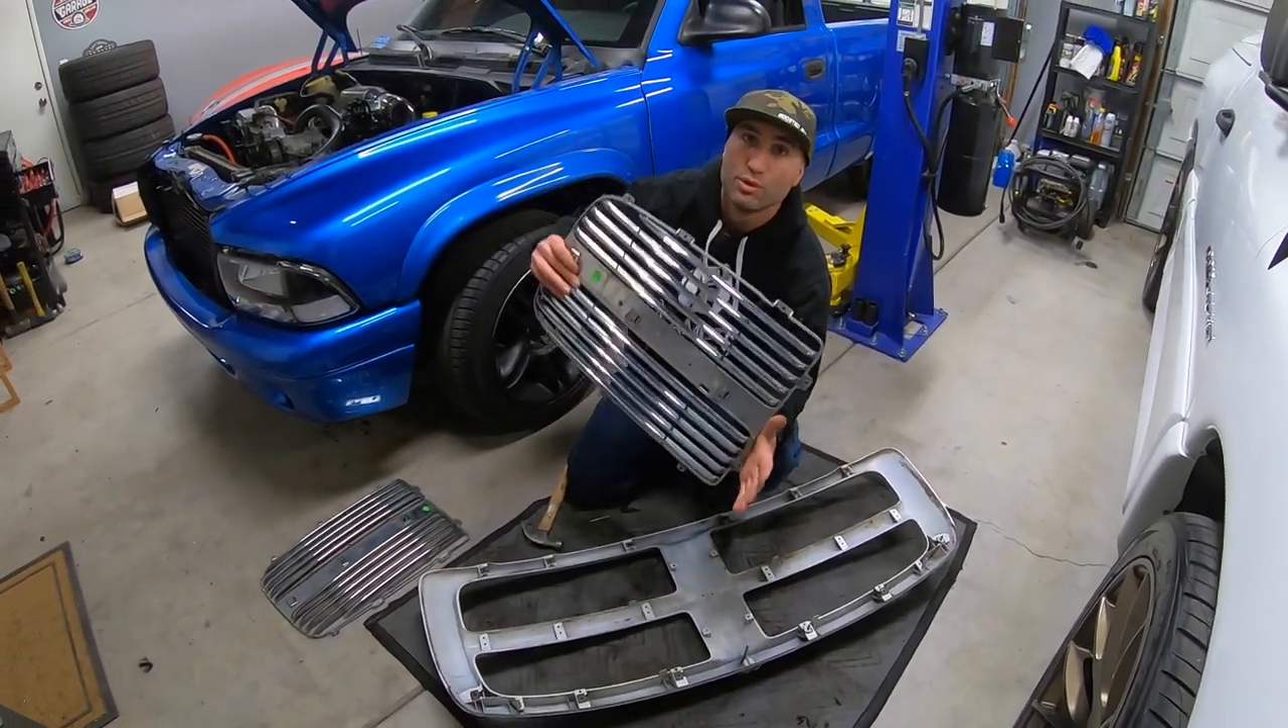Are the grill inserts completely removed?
Yes.